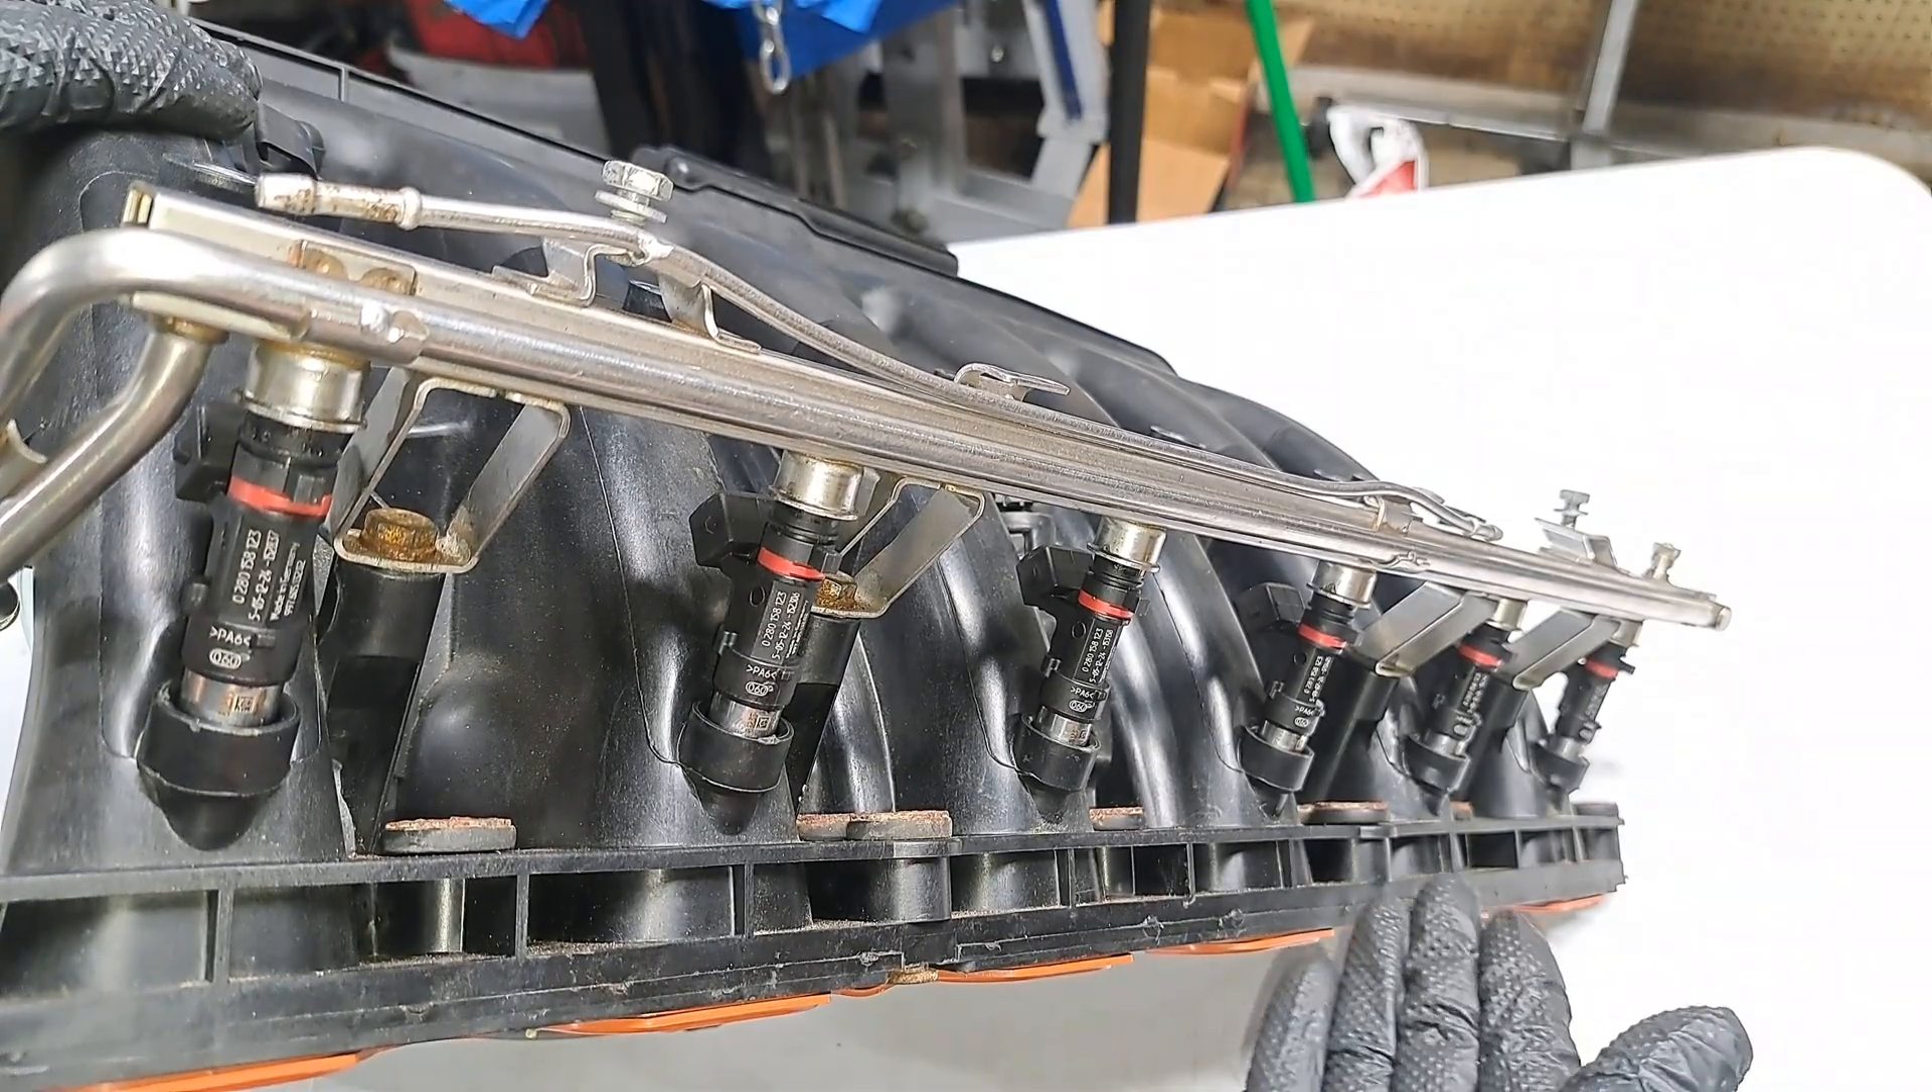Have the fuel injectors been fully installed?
Yes.